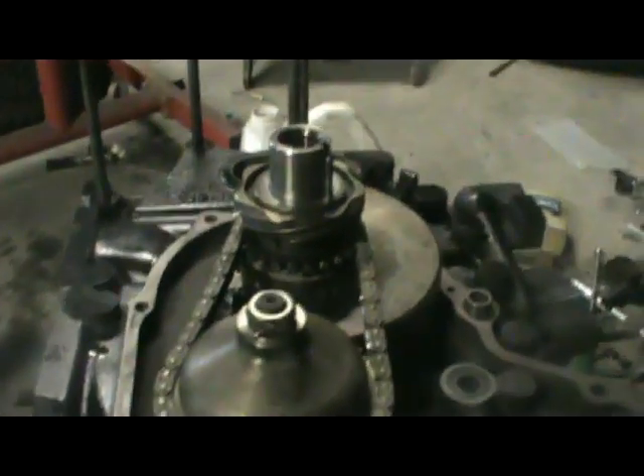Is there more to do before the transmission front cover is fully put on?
Yes.